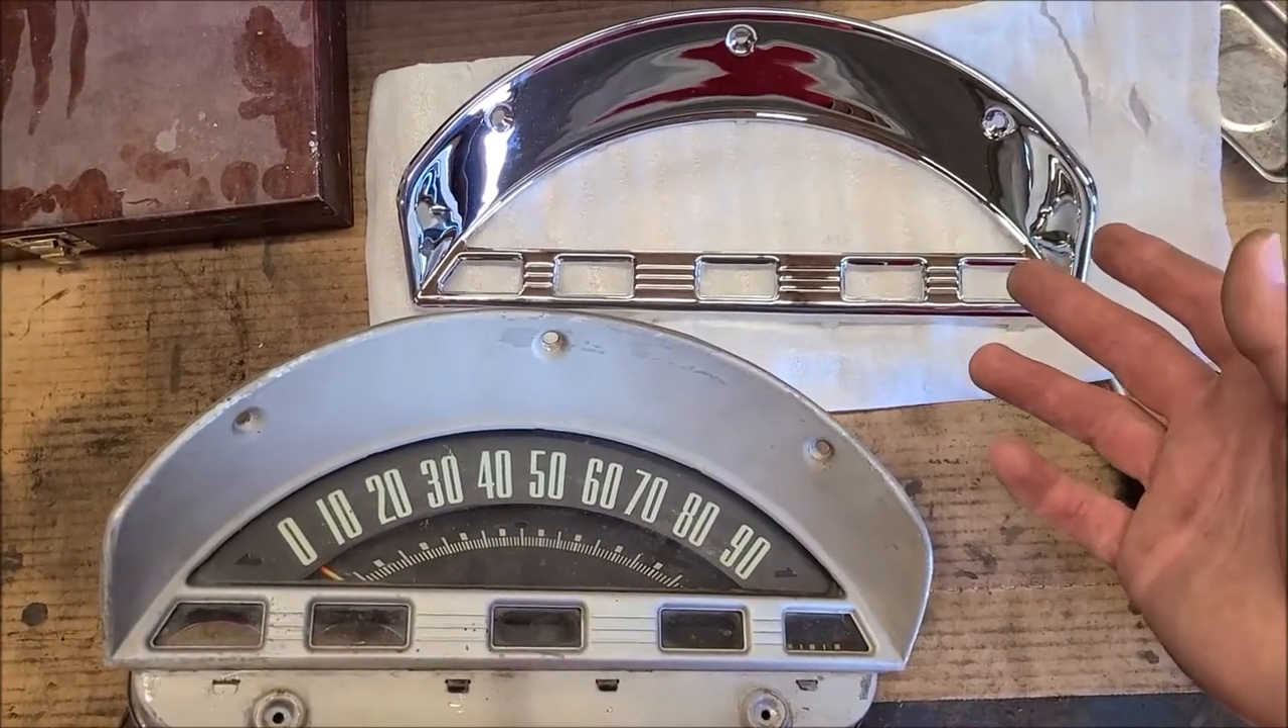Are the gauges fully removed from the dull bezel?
No.